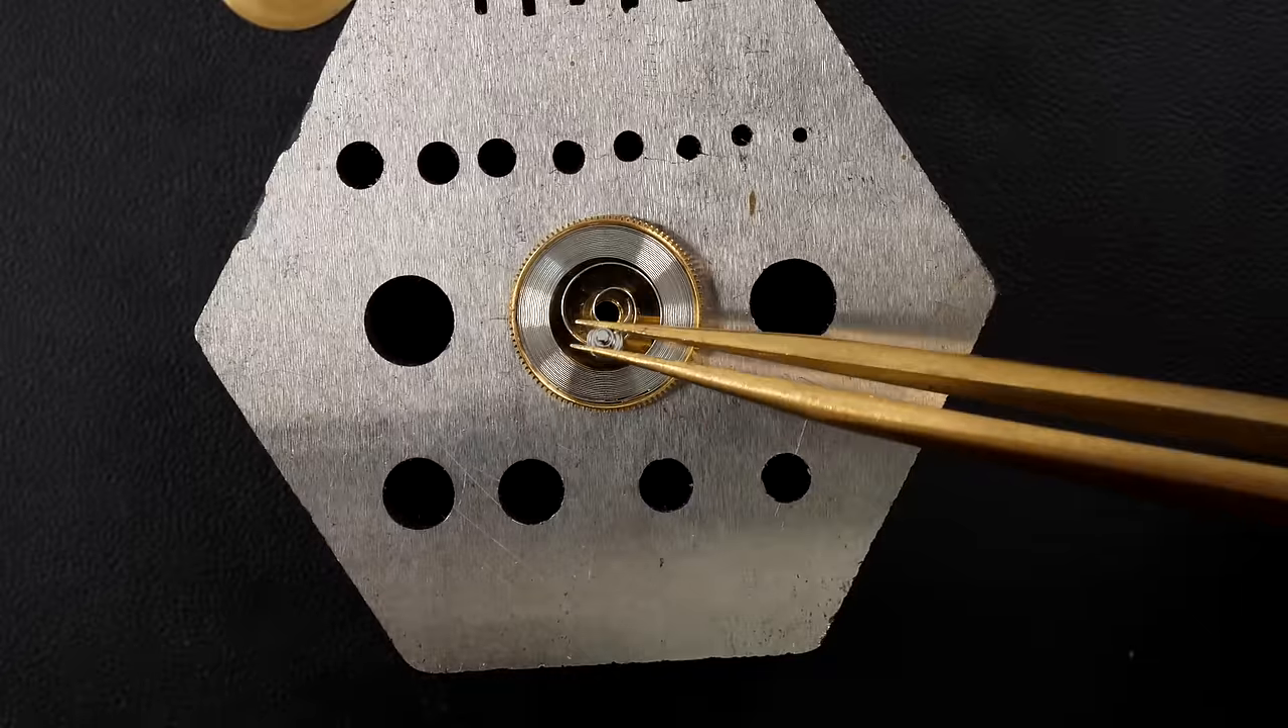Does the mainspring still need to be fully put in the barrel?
No.